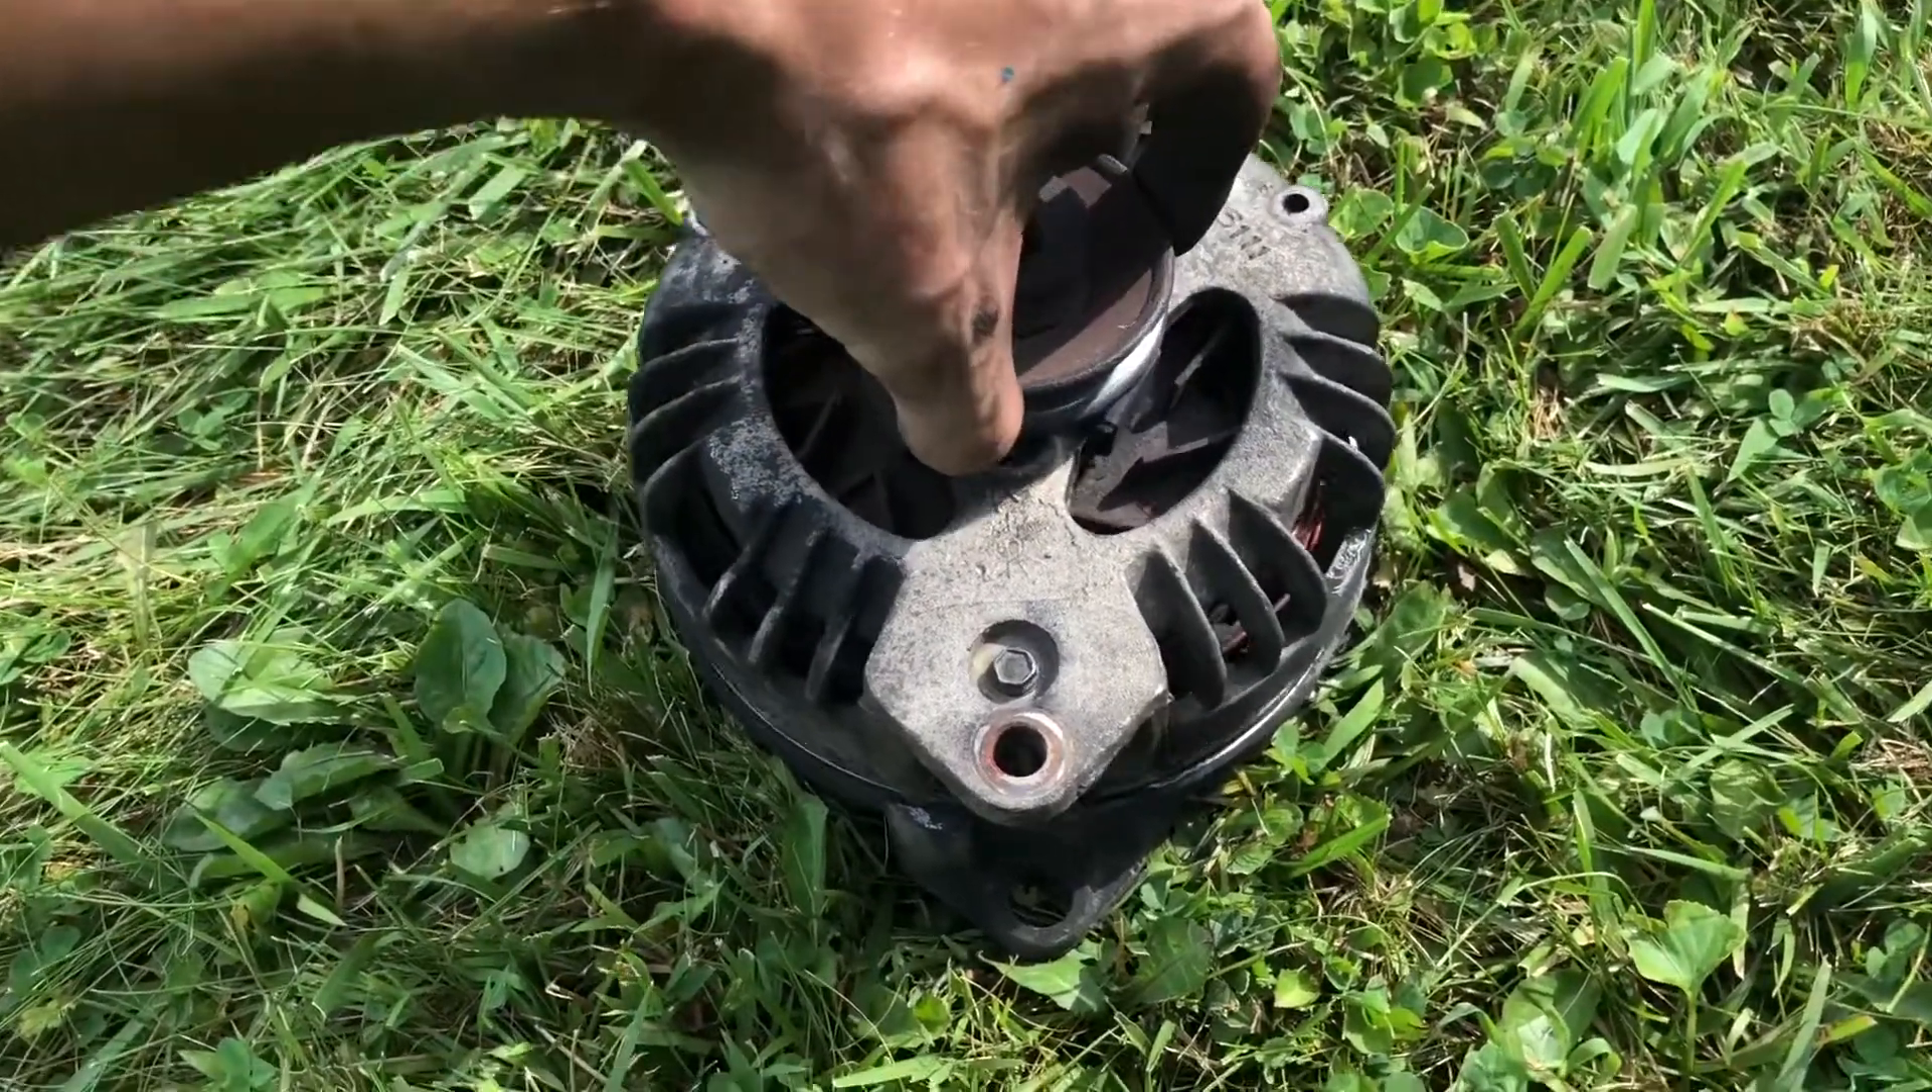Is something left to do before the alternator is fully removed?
No.